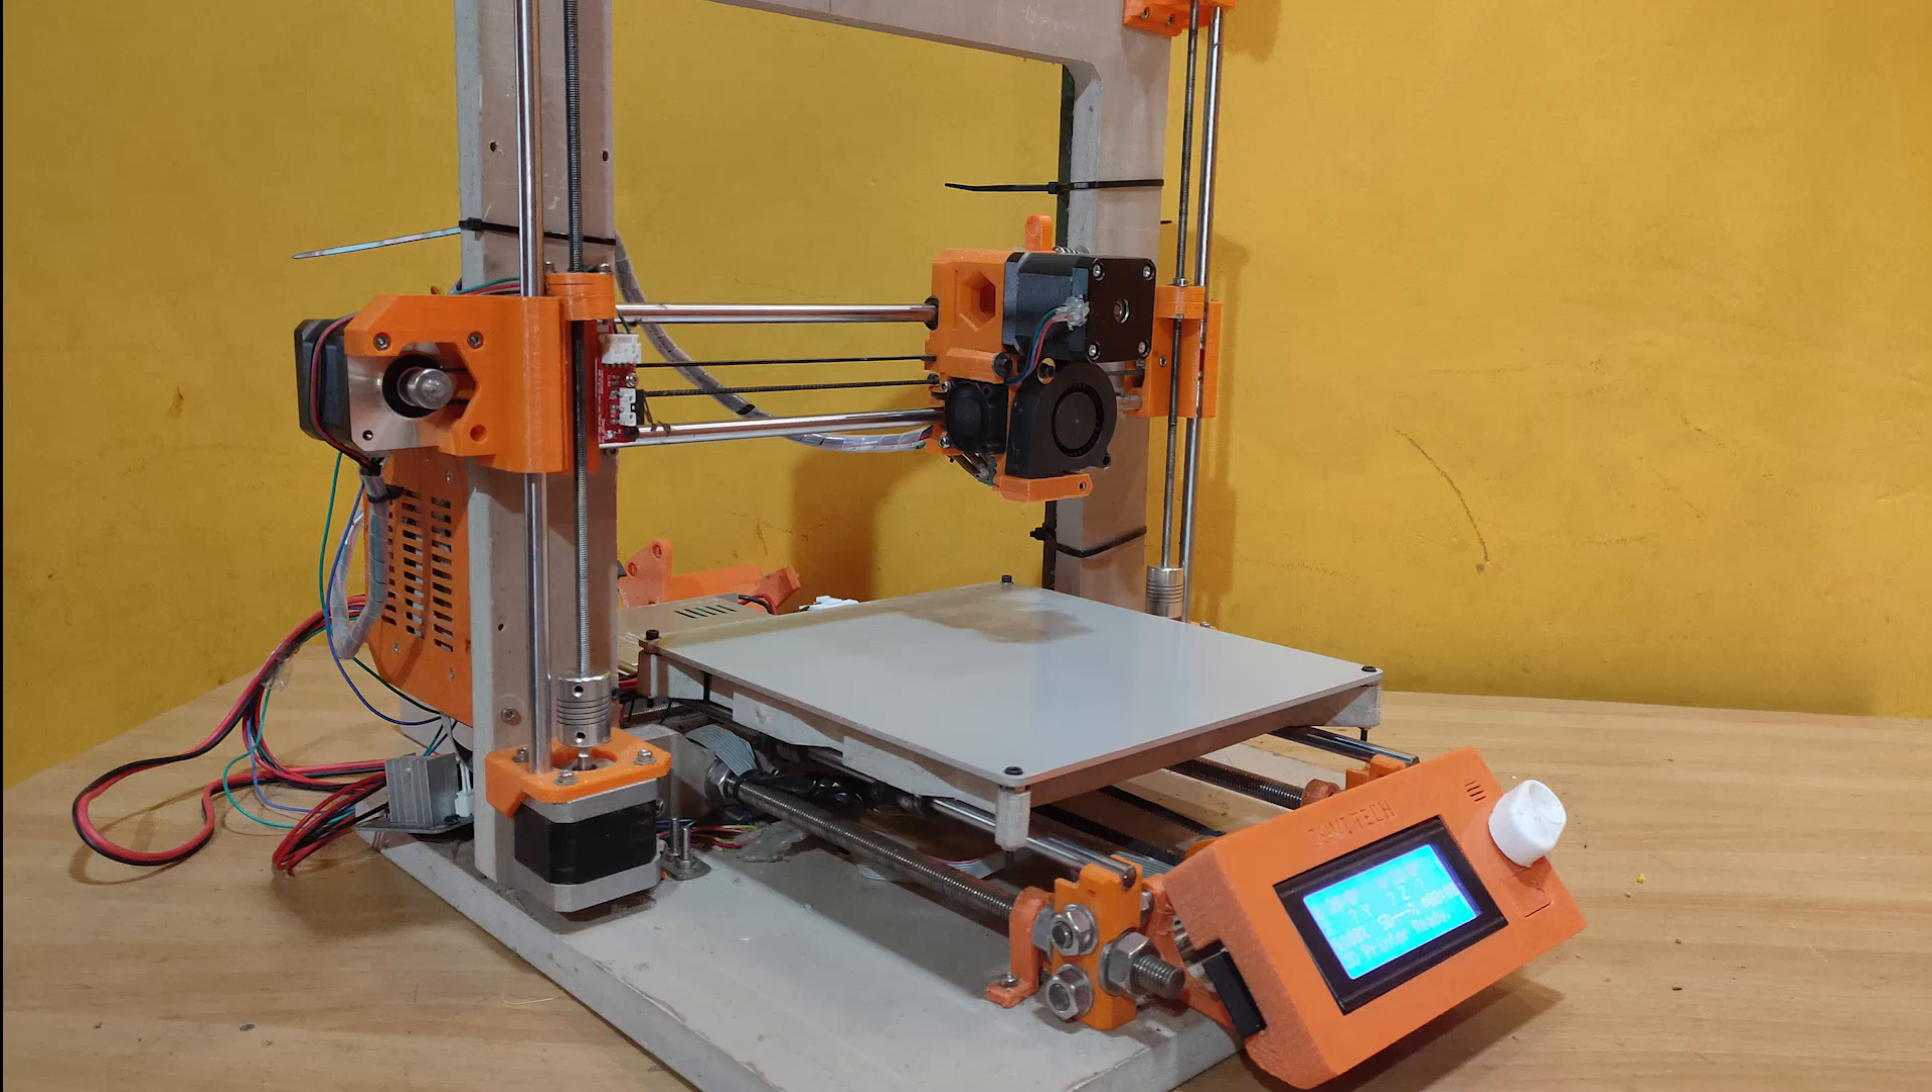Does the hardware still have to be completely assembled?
No.